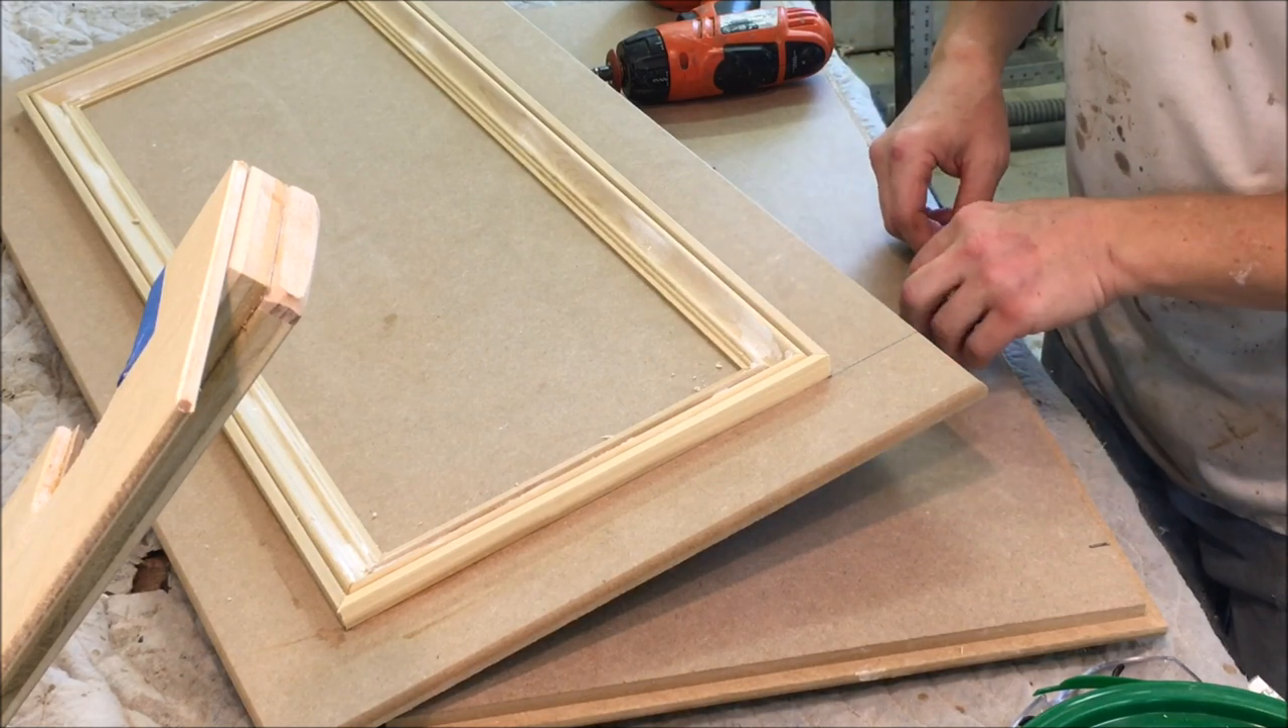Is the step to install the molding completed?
Yes.